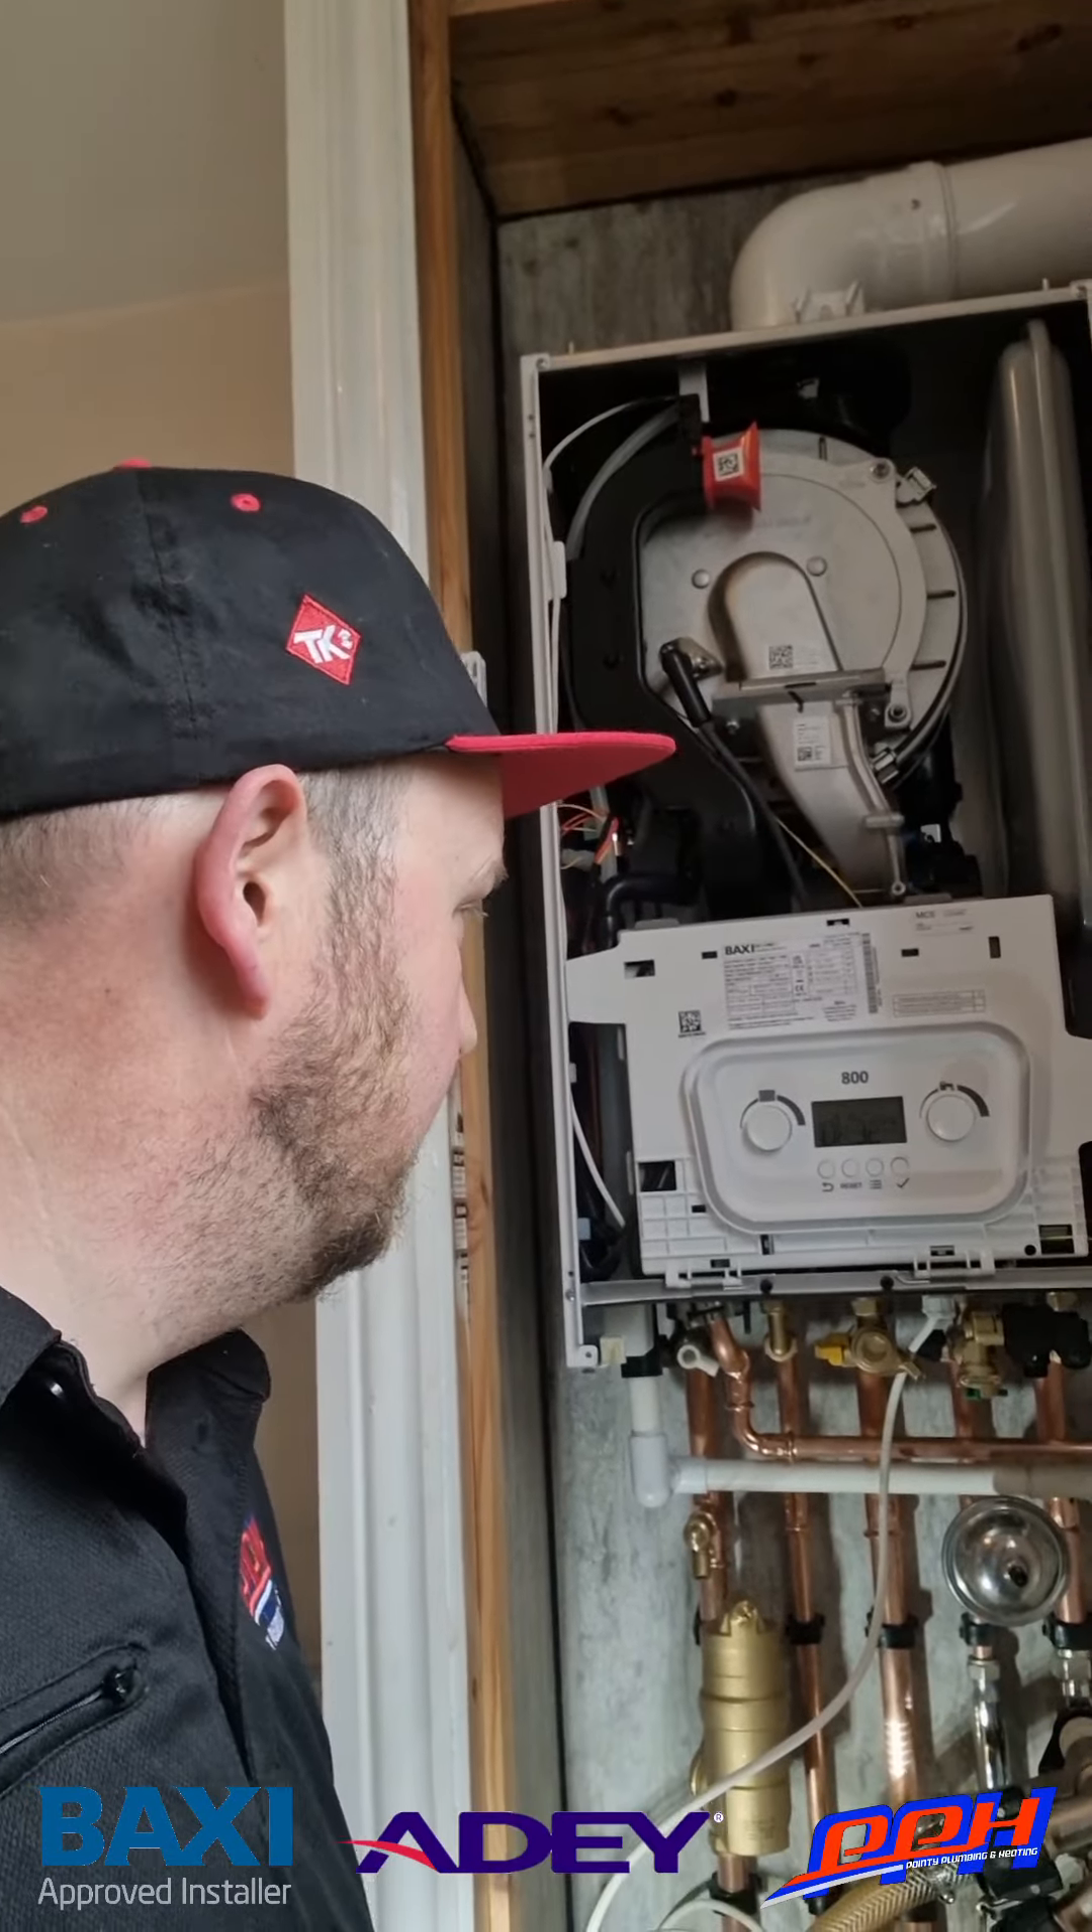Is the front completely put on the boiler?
No.